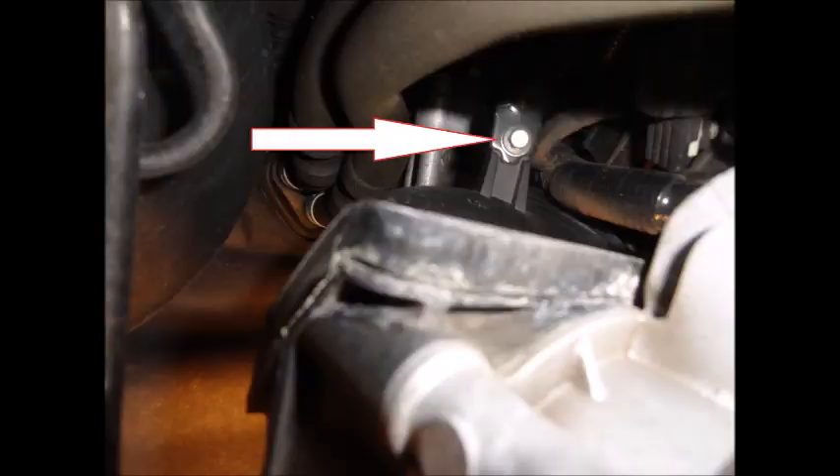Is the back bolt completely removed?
No.